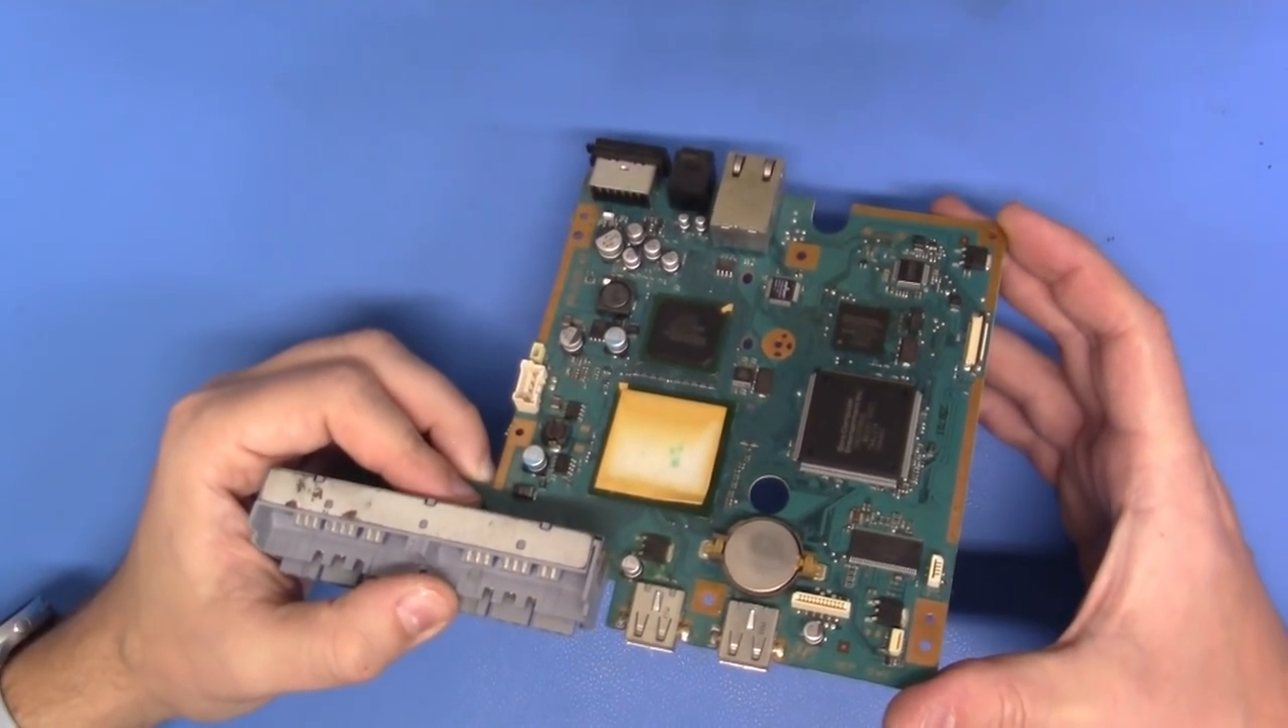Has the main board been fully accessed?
Yes.